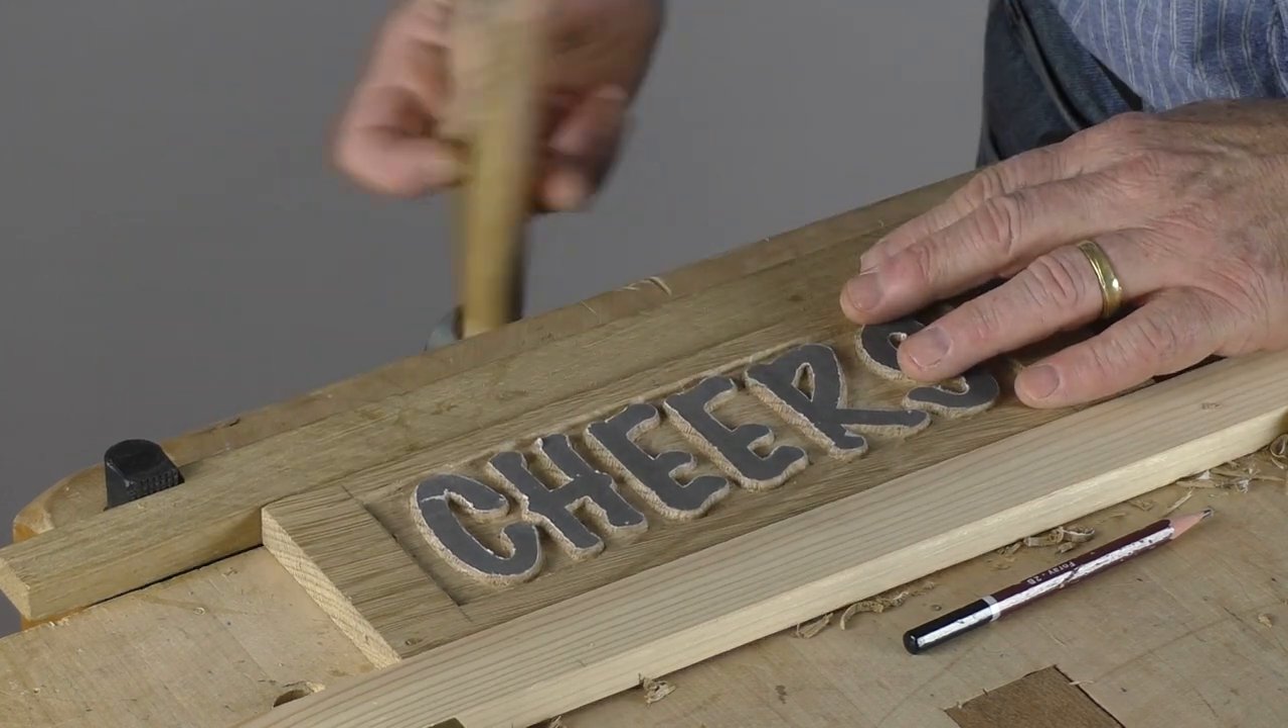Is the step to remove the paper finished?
No.